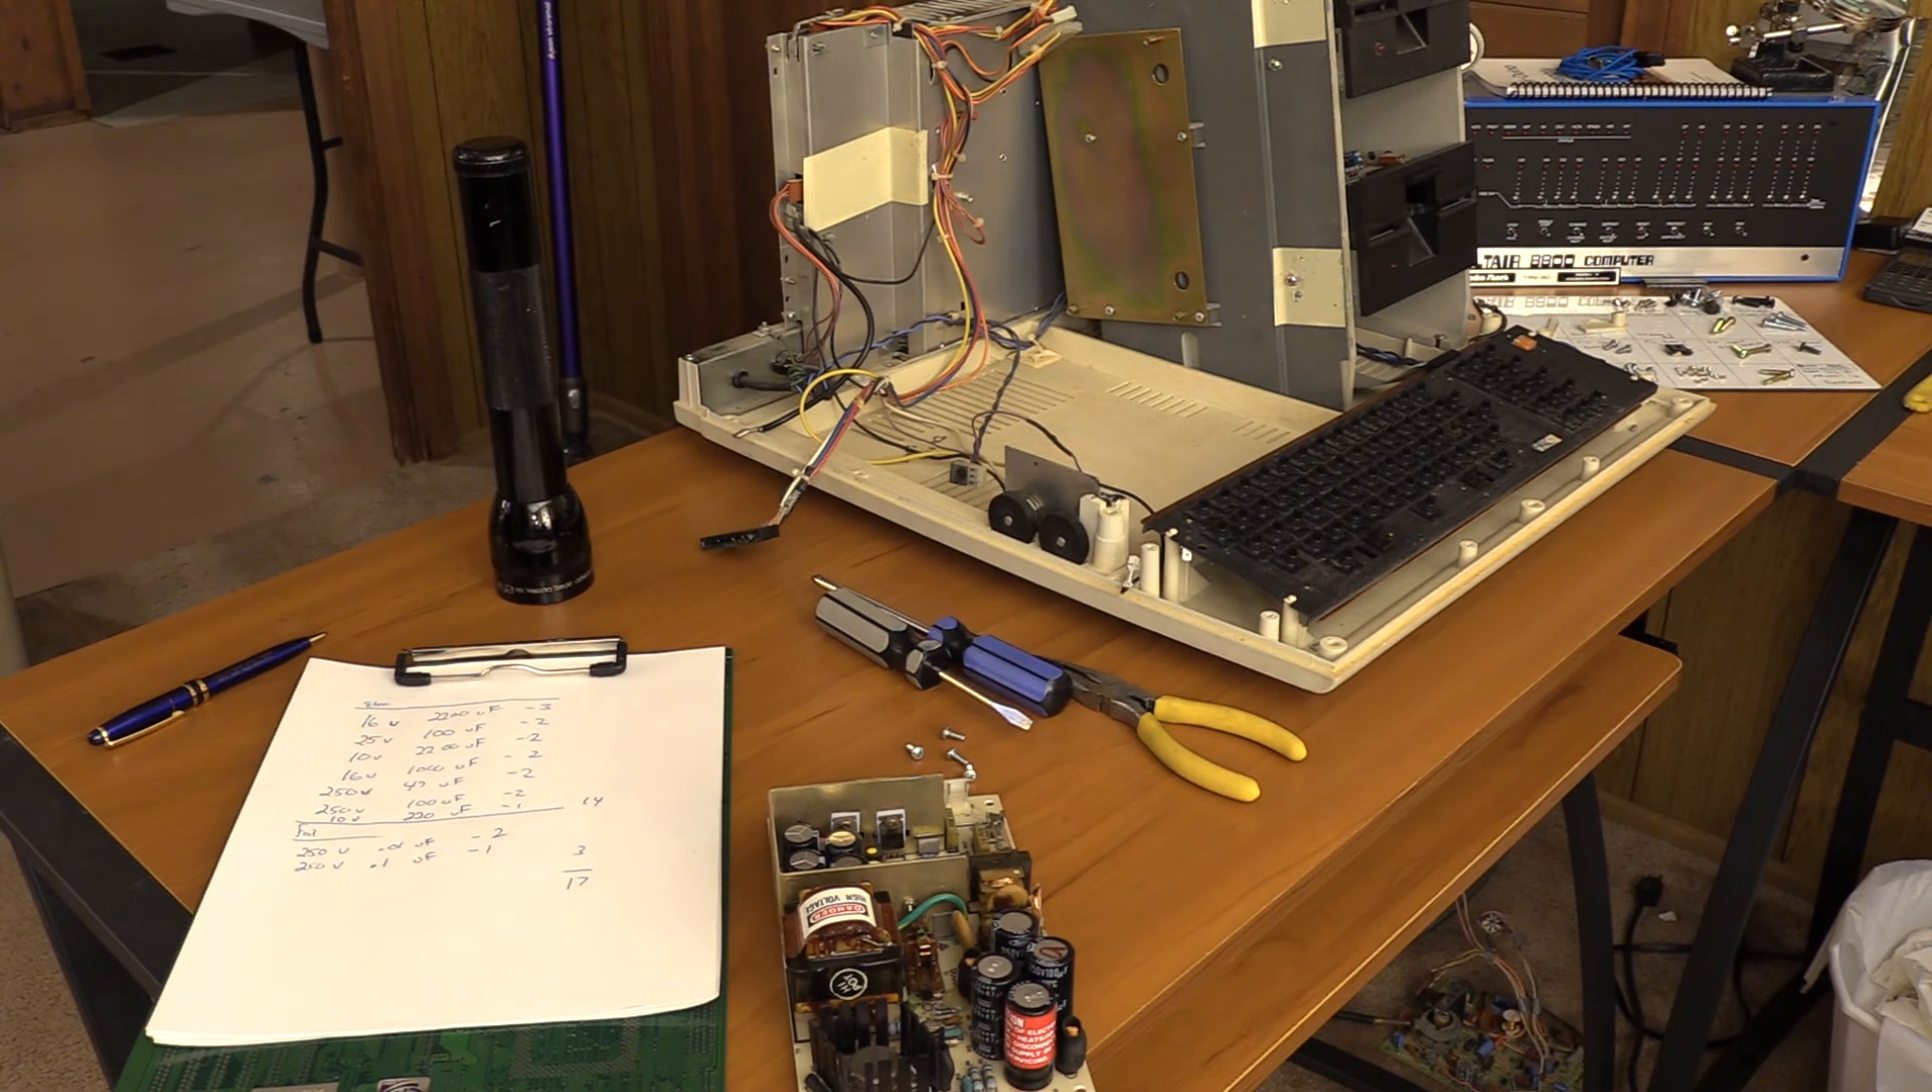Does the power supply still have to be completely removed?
No.